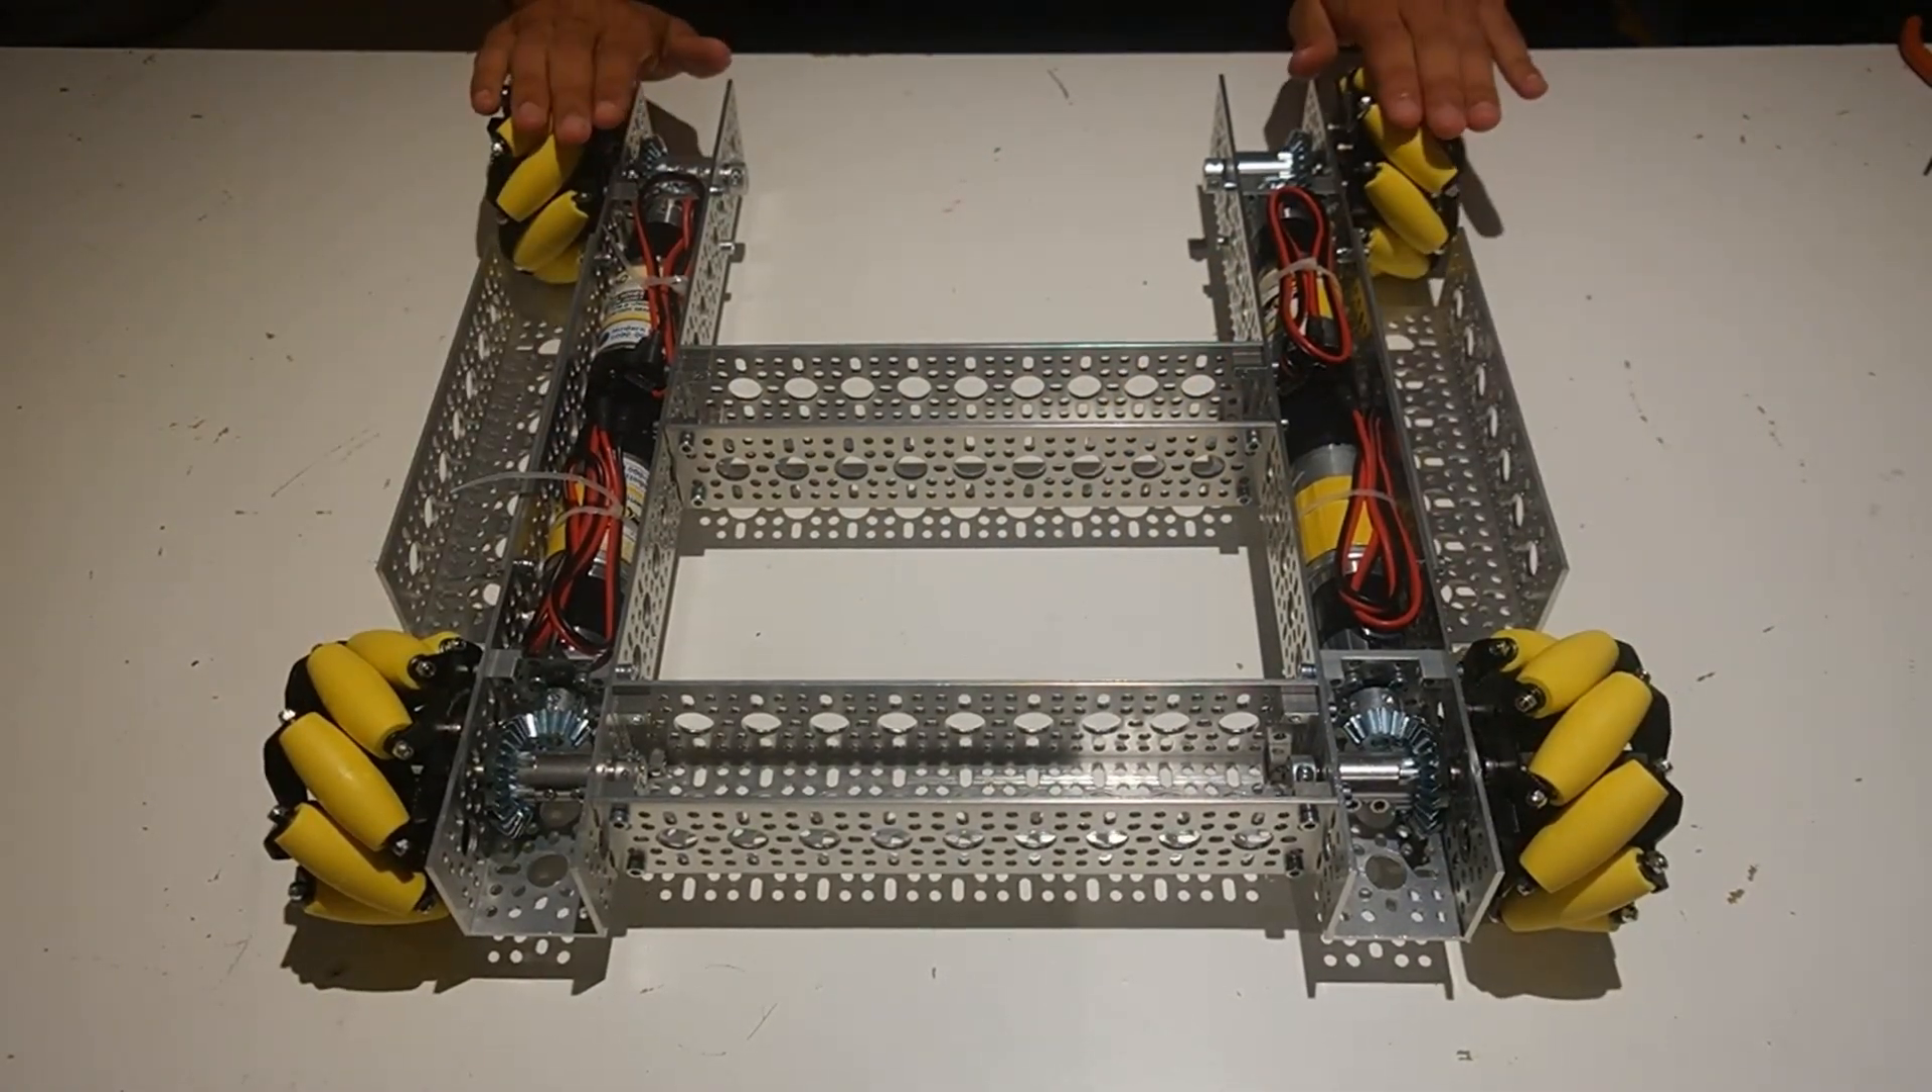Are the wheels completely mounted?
Yes.